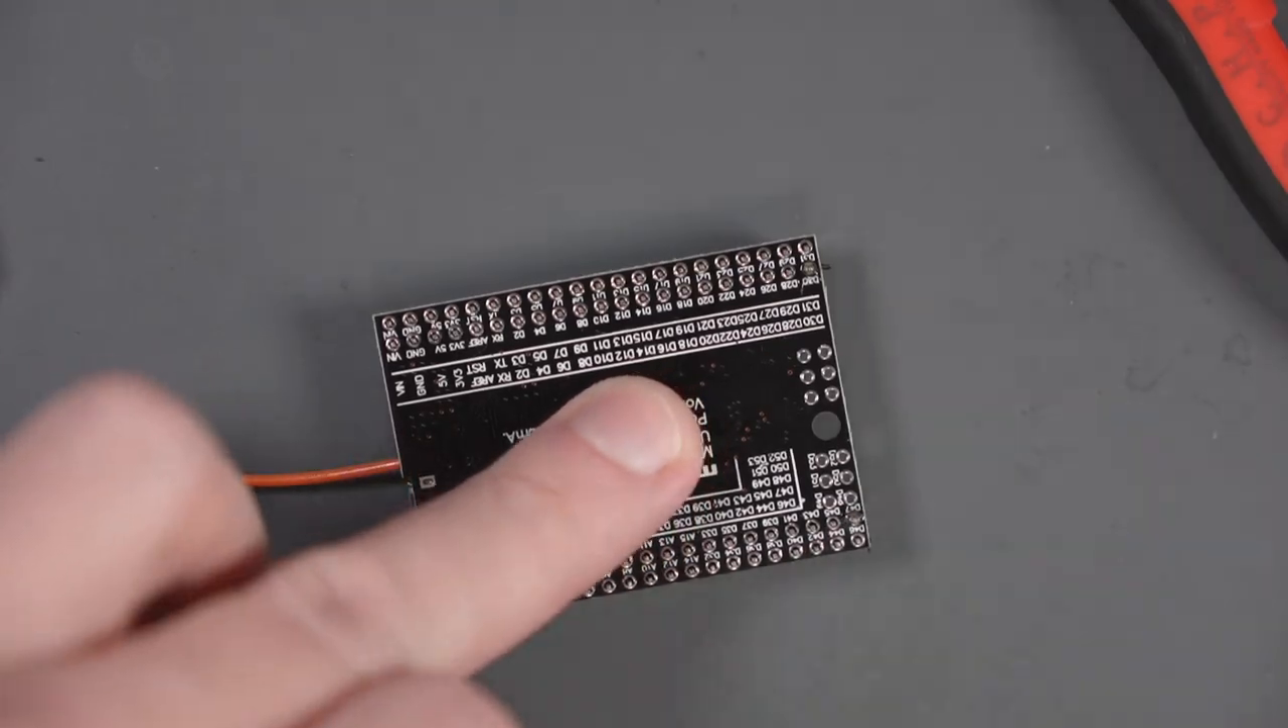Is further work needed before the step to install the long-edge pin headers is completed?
Yes.